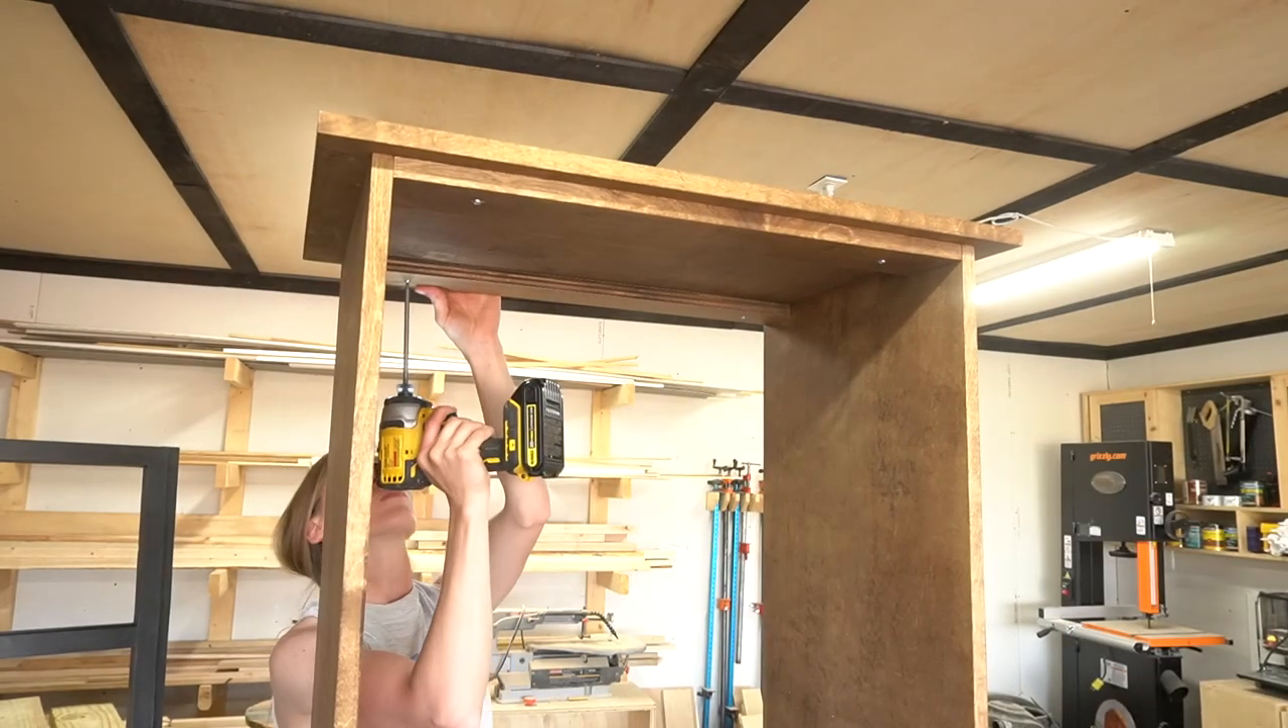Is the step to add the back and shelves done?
No.